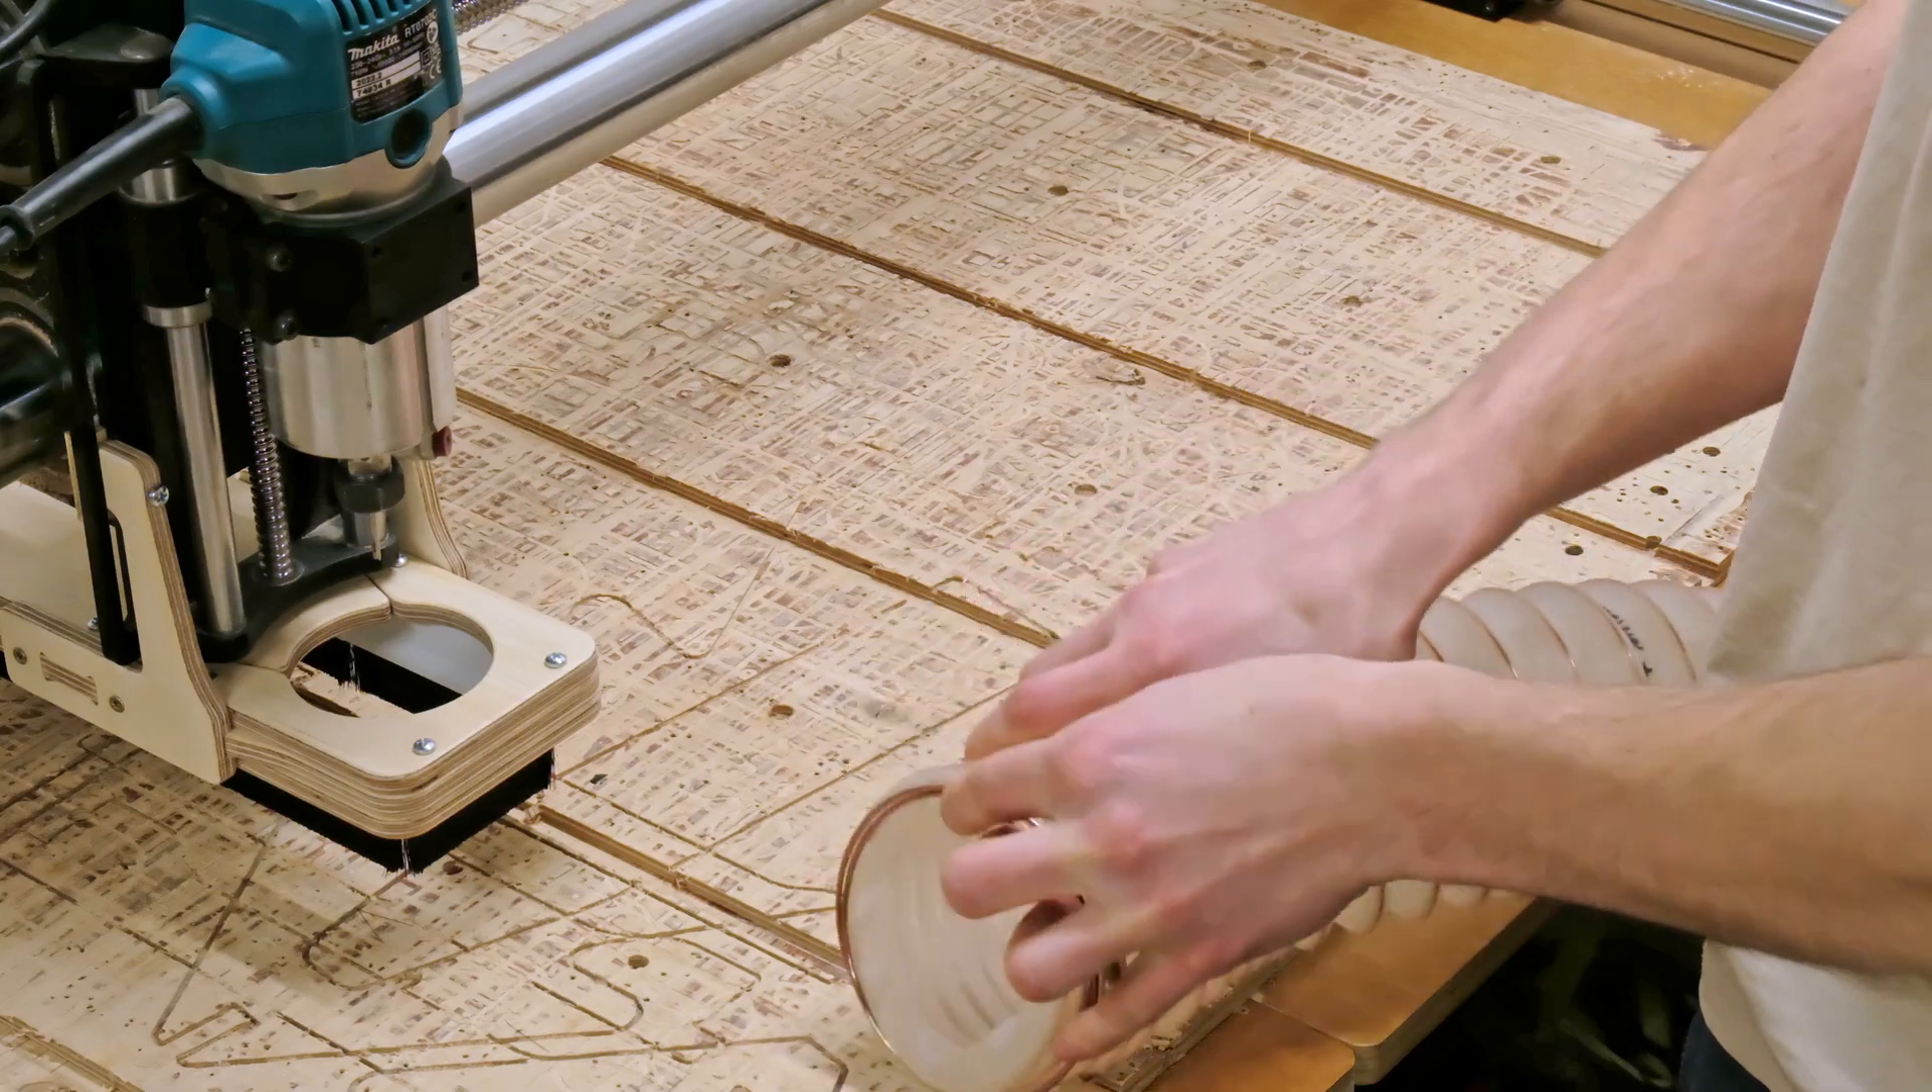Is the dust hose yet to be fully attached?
Yes.